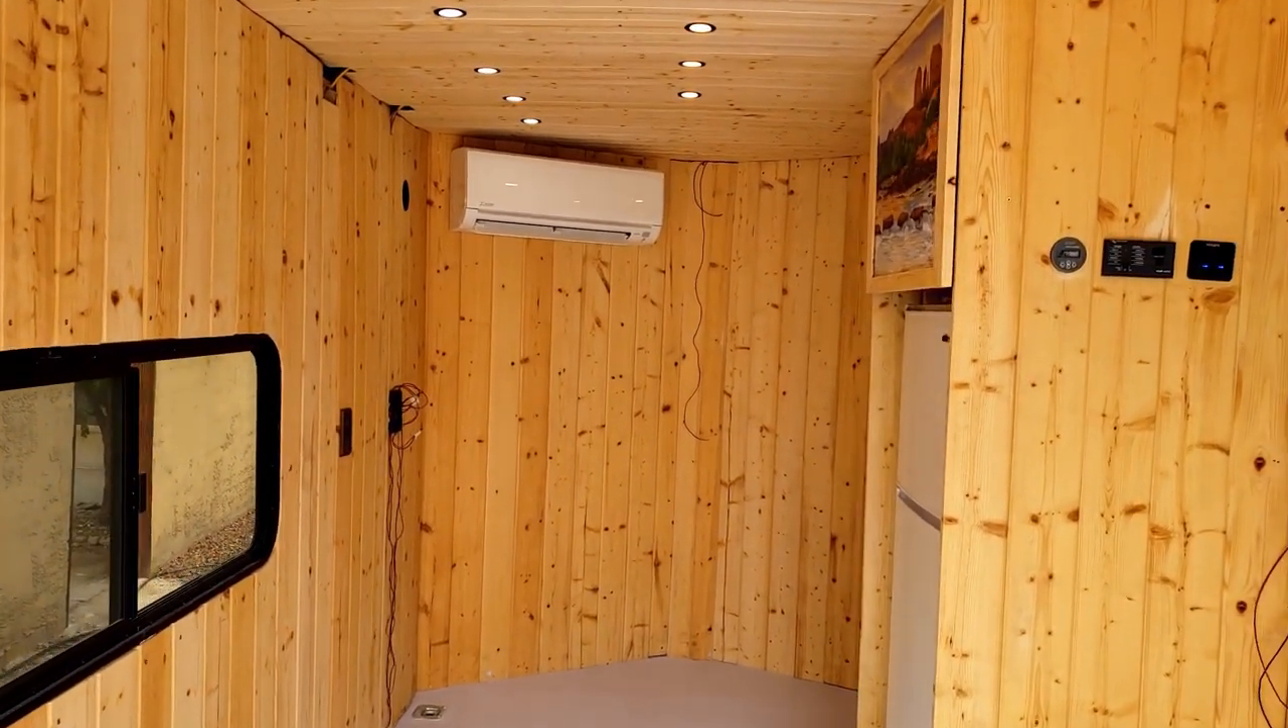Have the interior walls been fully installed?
Yes.